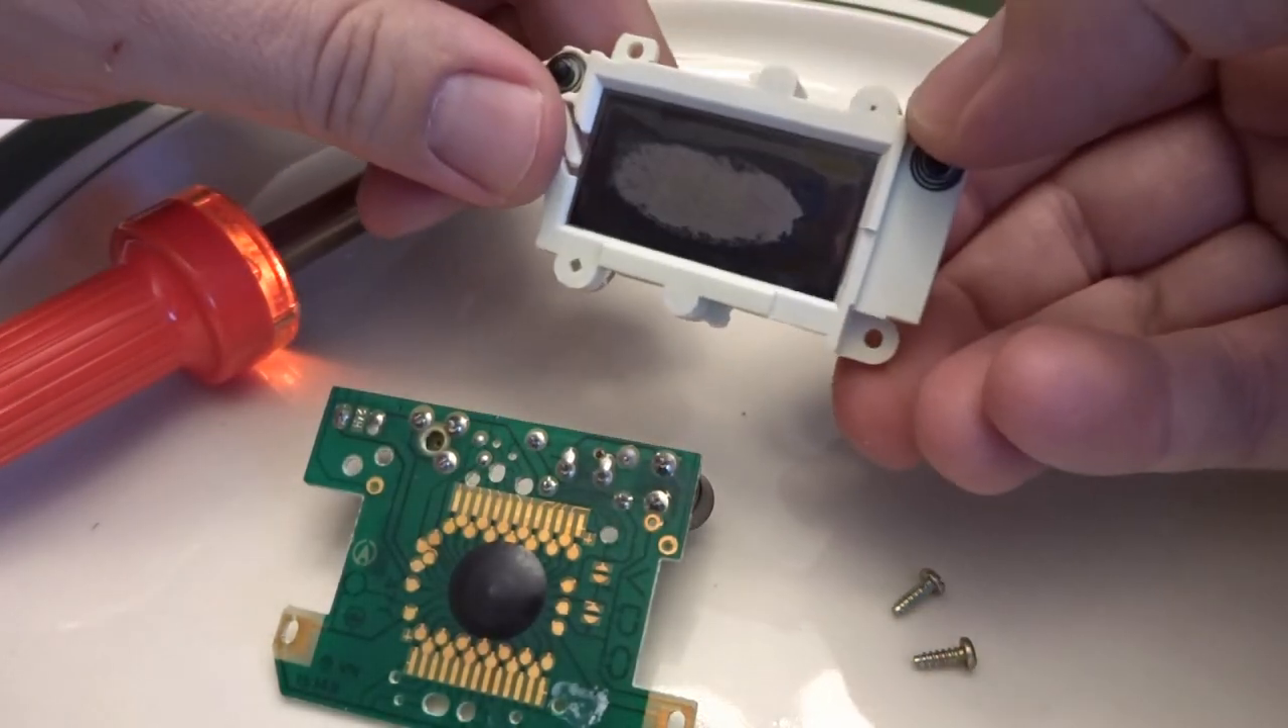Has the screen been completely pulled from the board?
Yes.